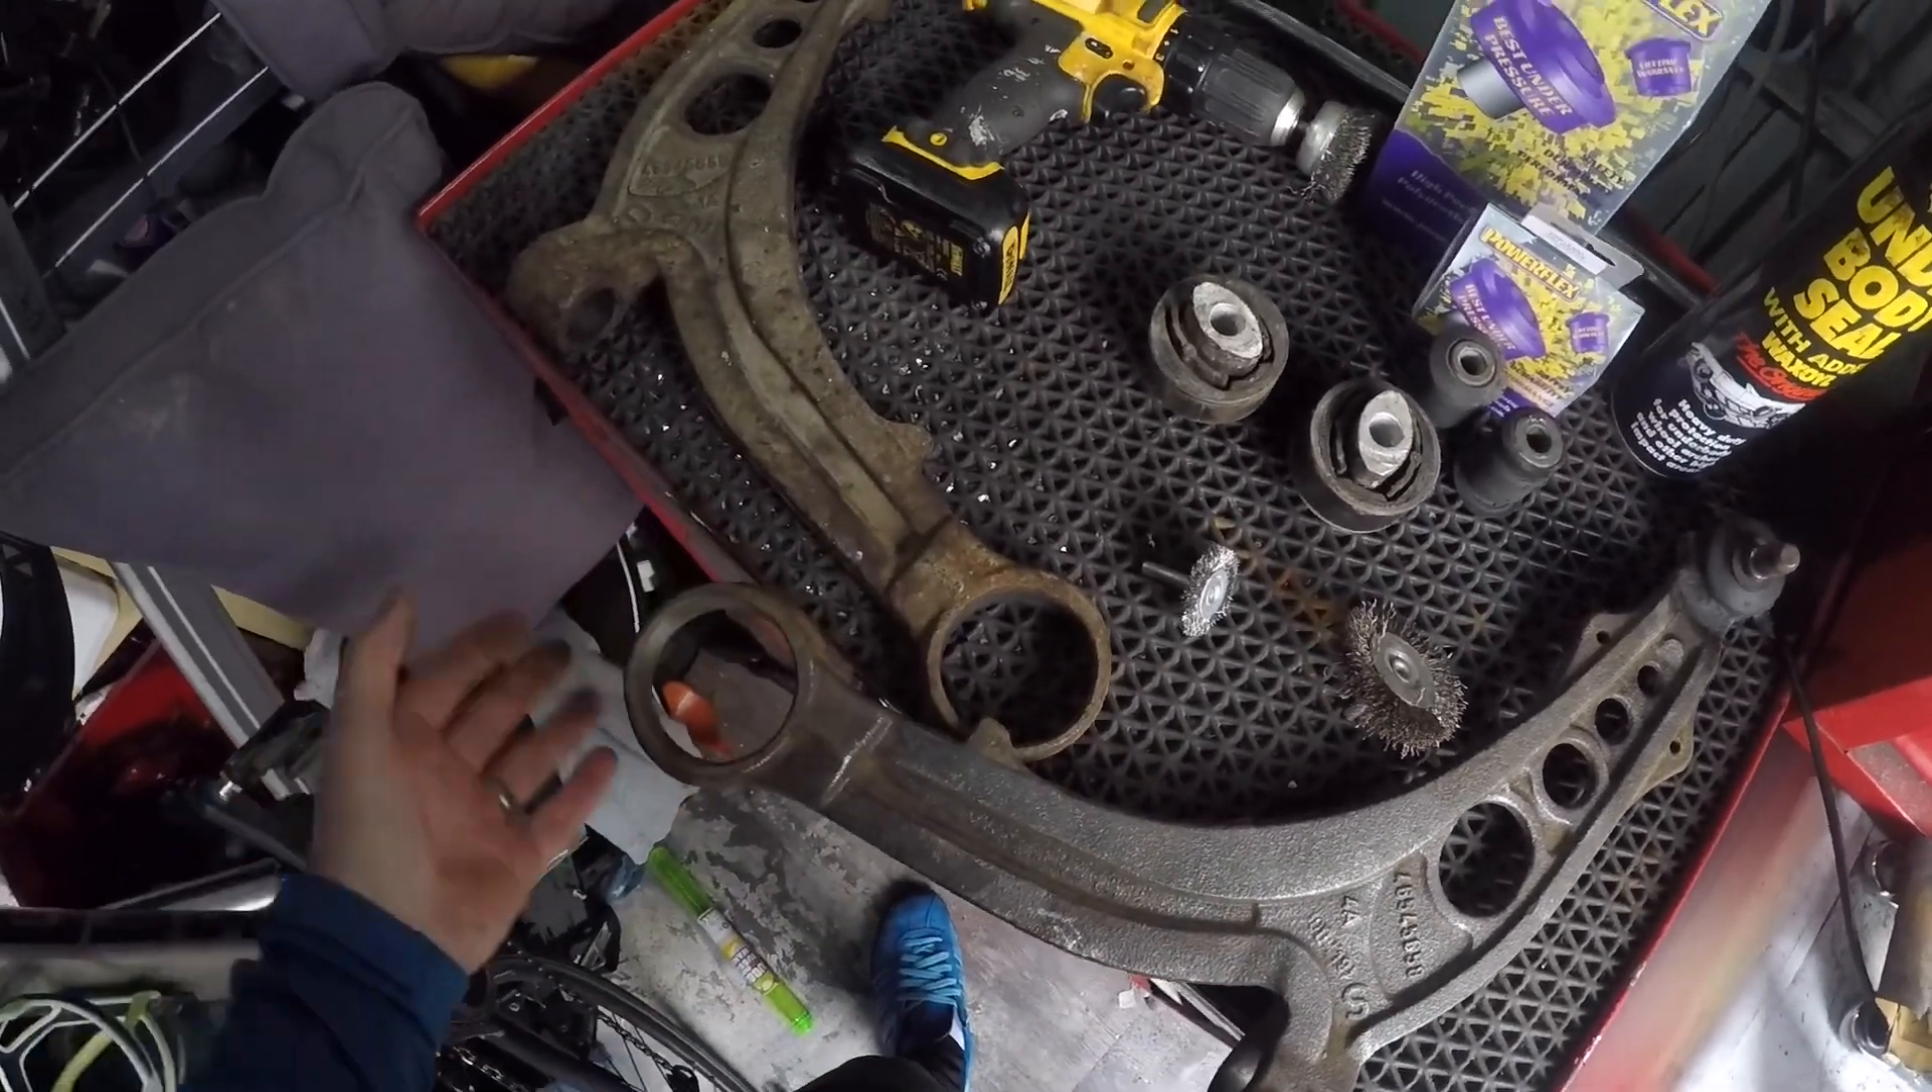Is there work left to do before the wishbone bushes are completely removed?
No.